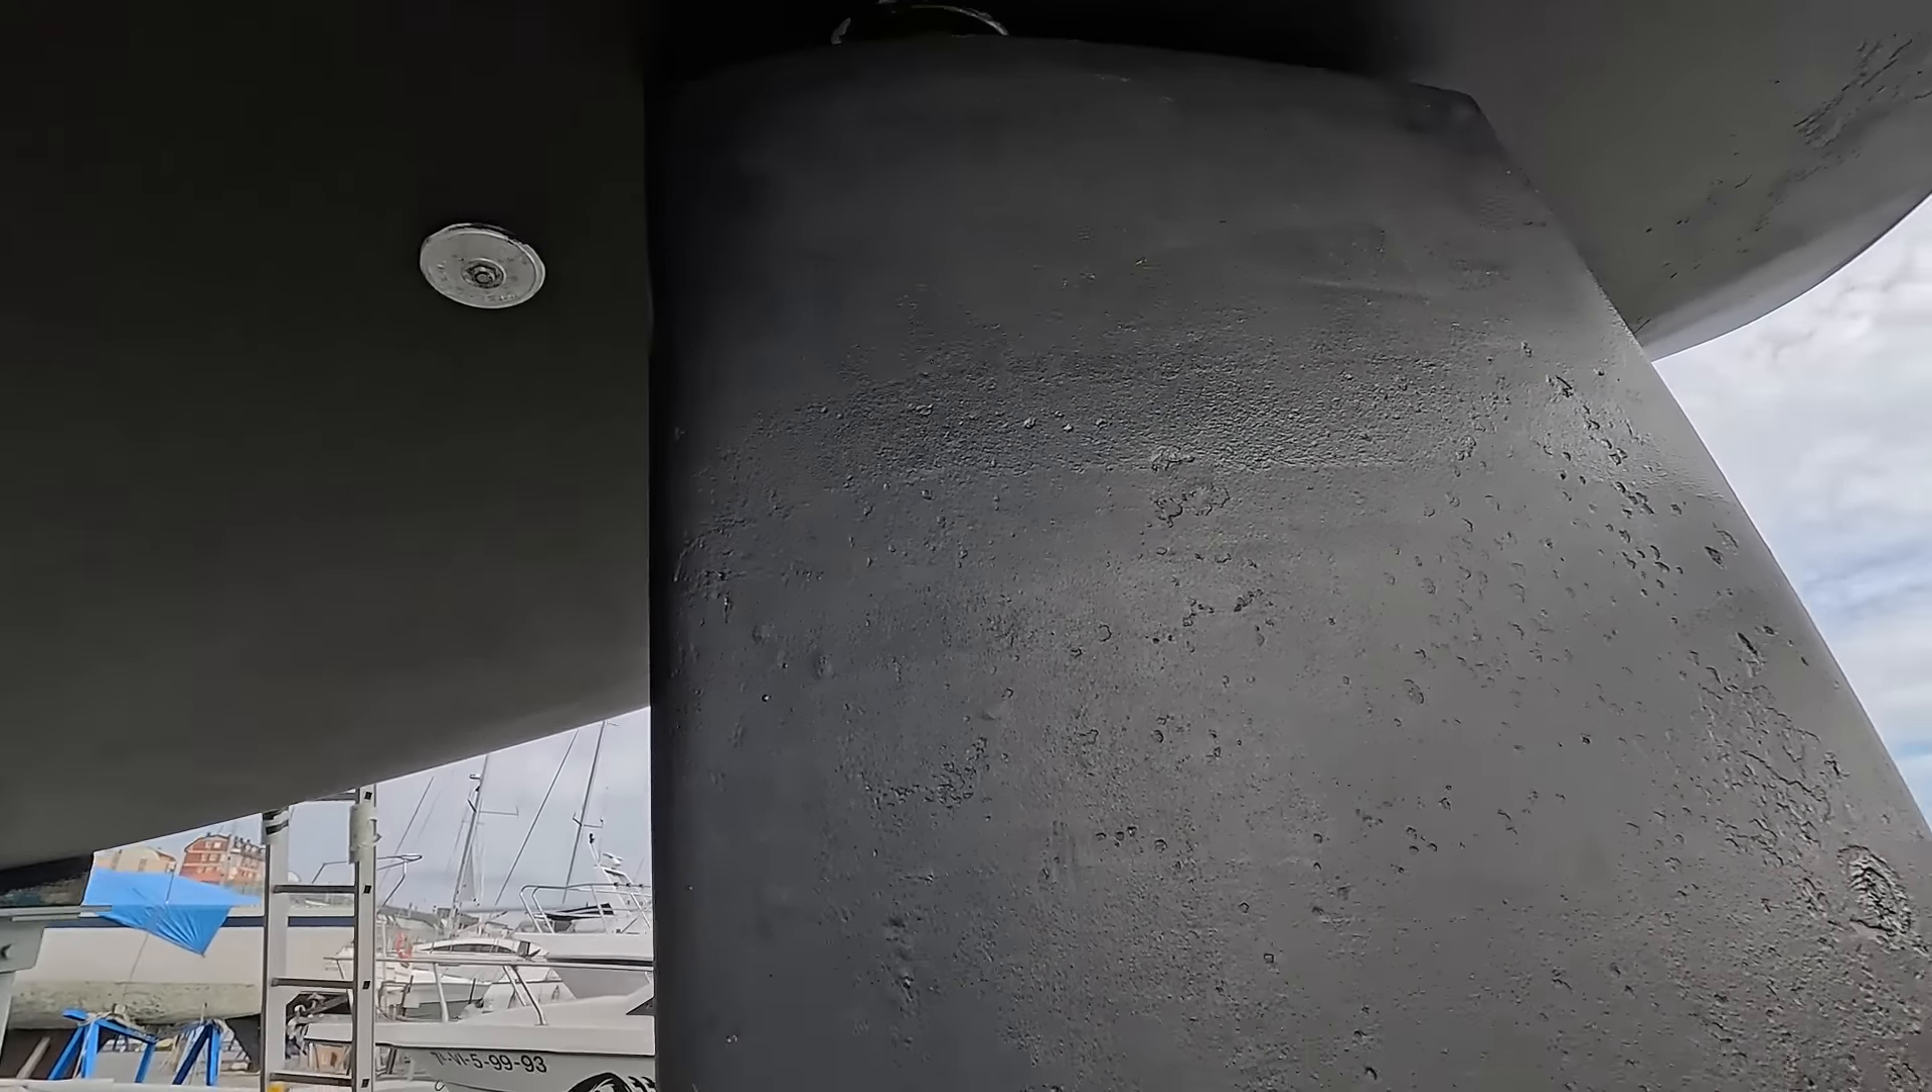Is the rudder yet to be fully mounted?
No.